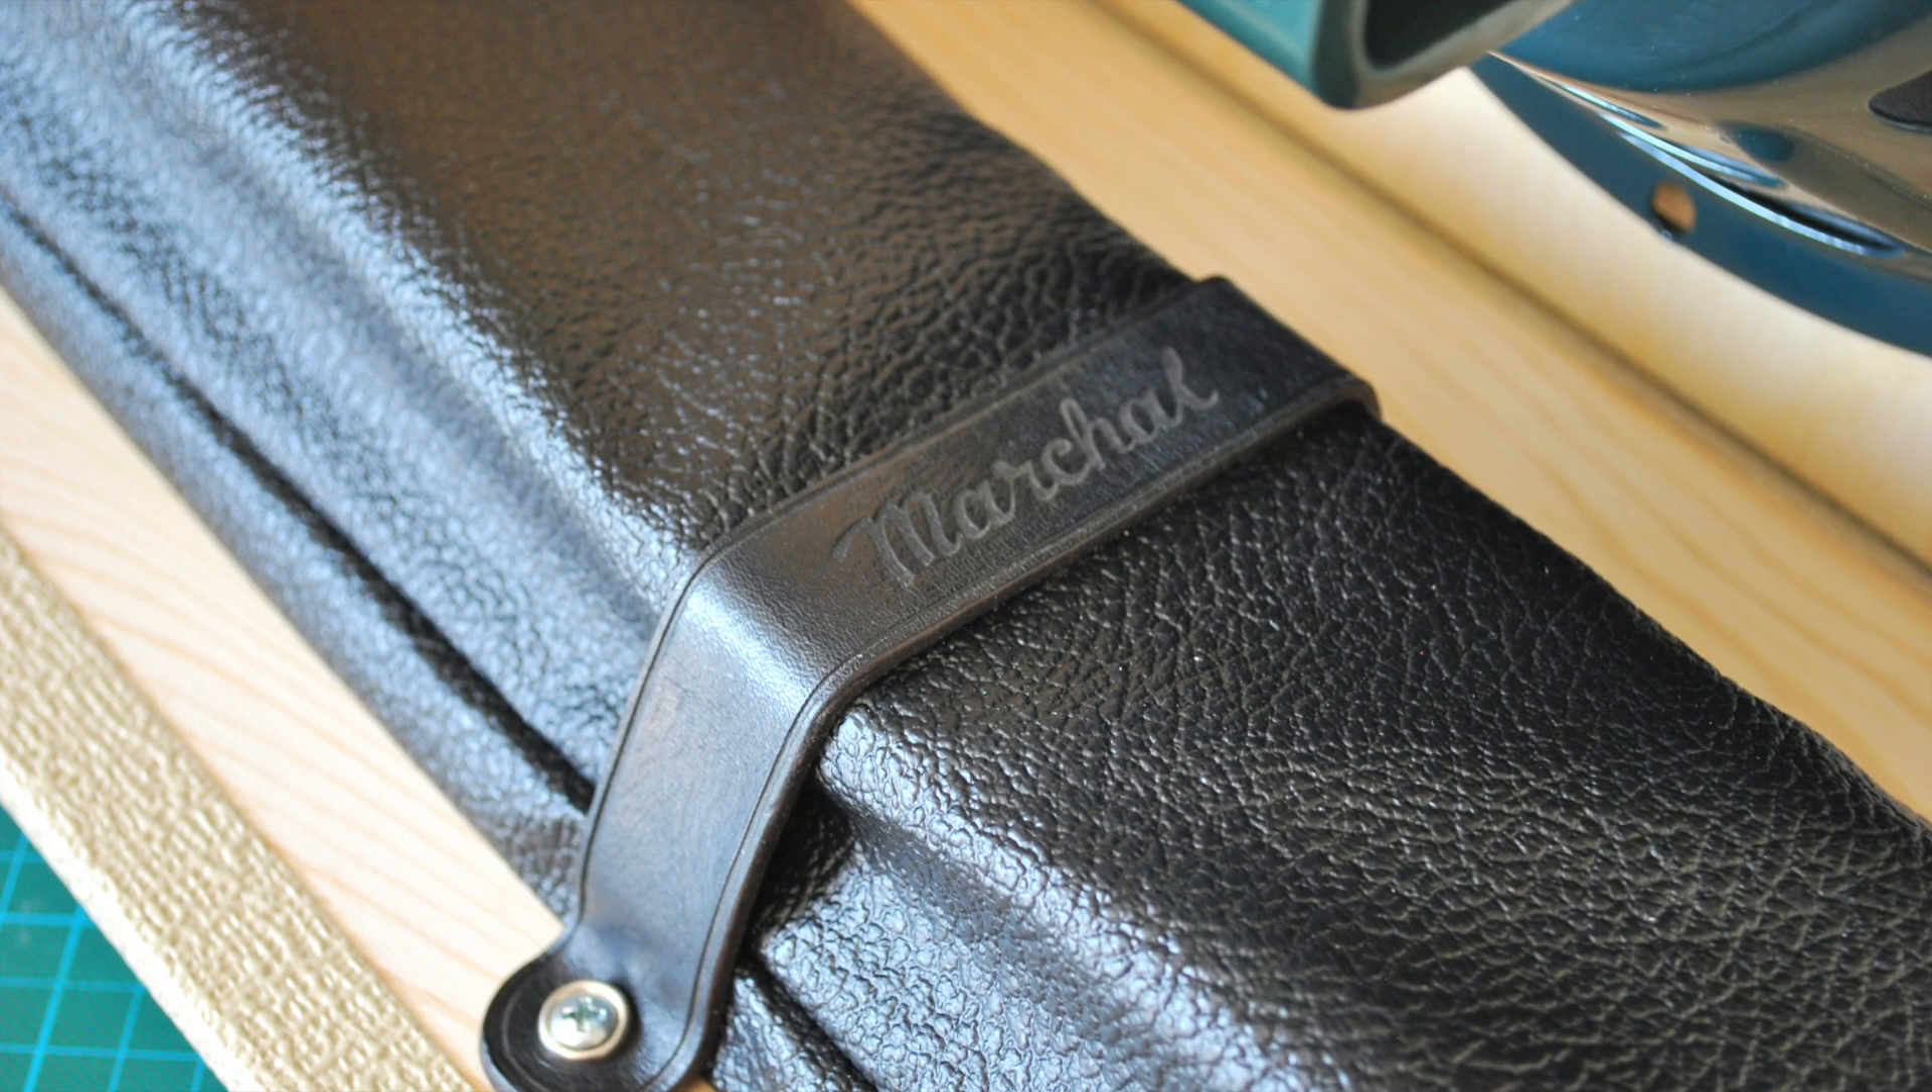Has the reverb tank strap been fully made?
Yes.